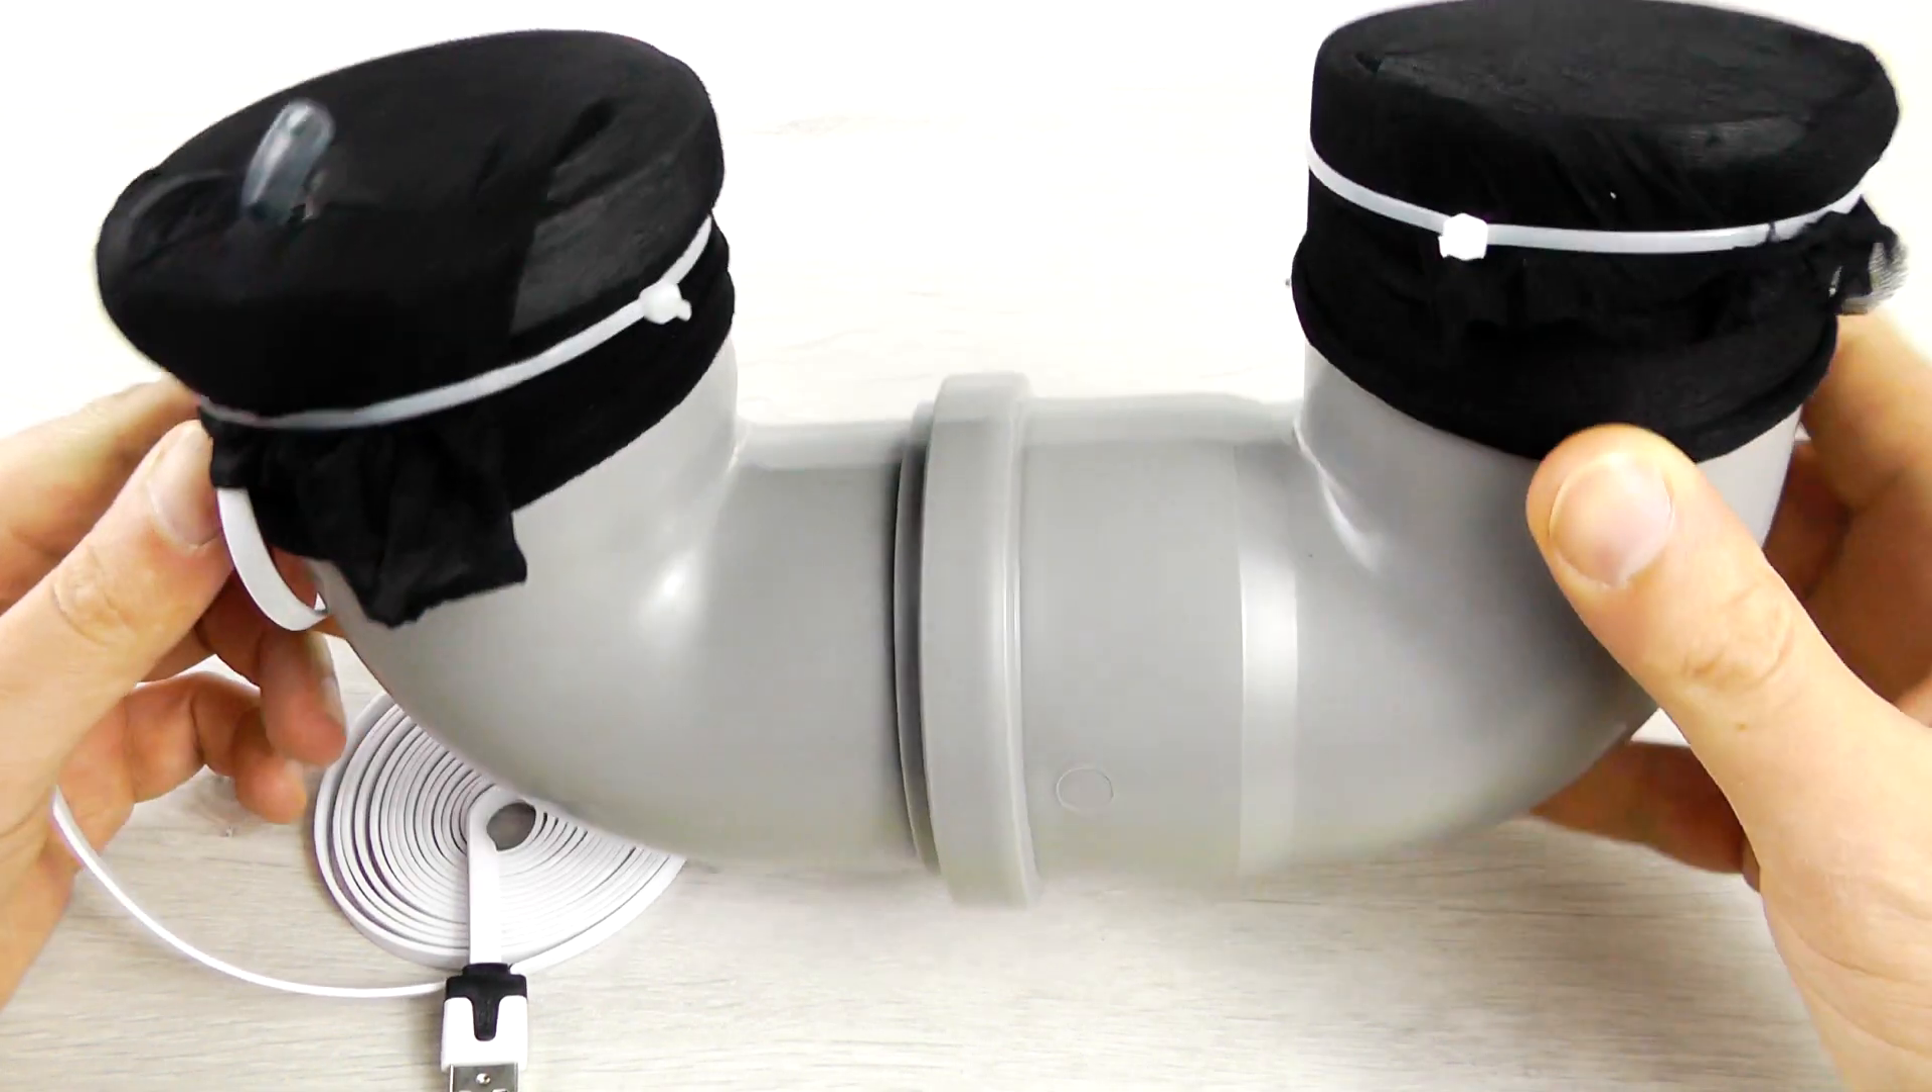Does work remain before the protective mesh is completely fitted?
No.